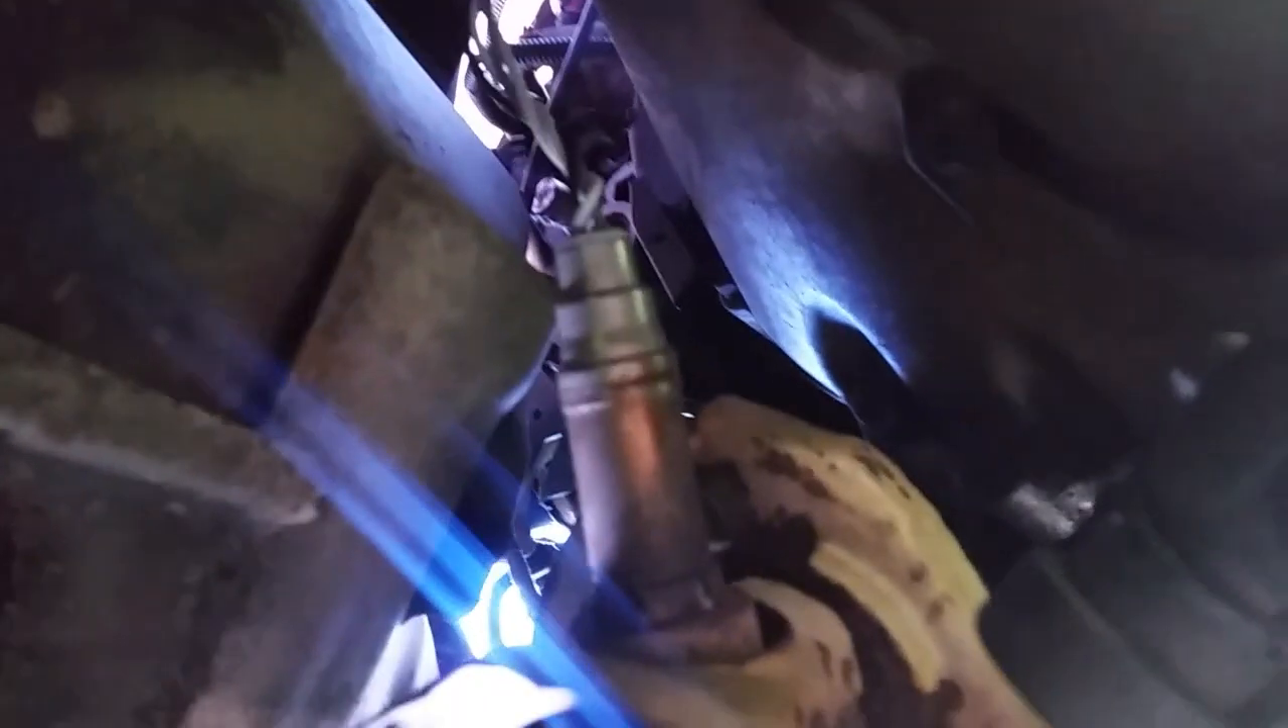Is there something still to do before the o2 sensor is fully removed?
Yes.